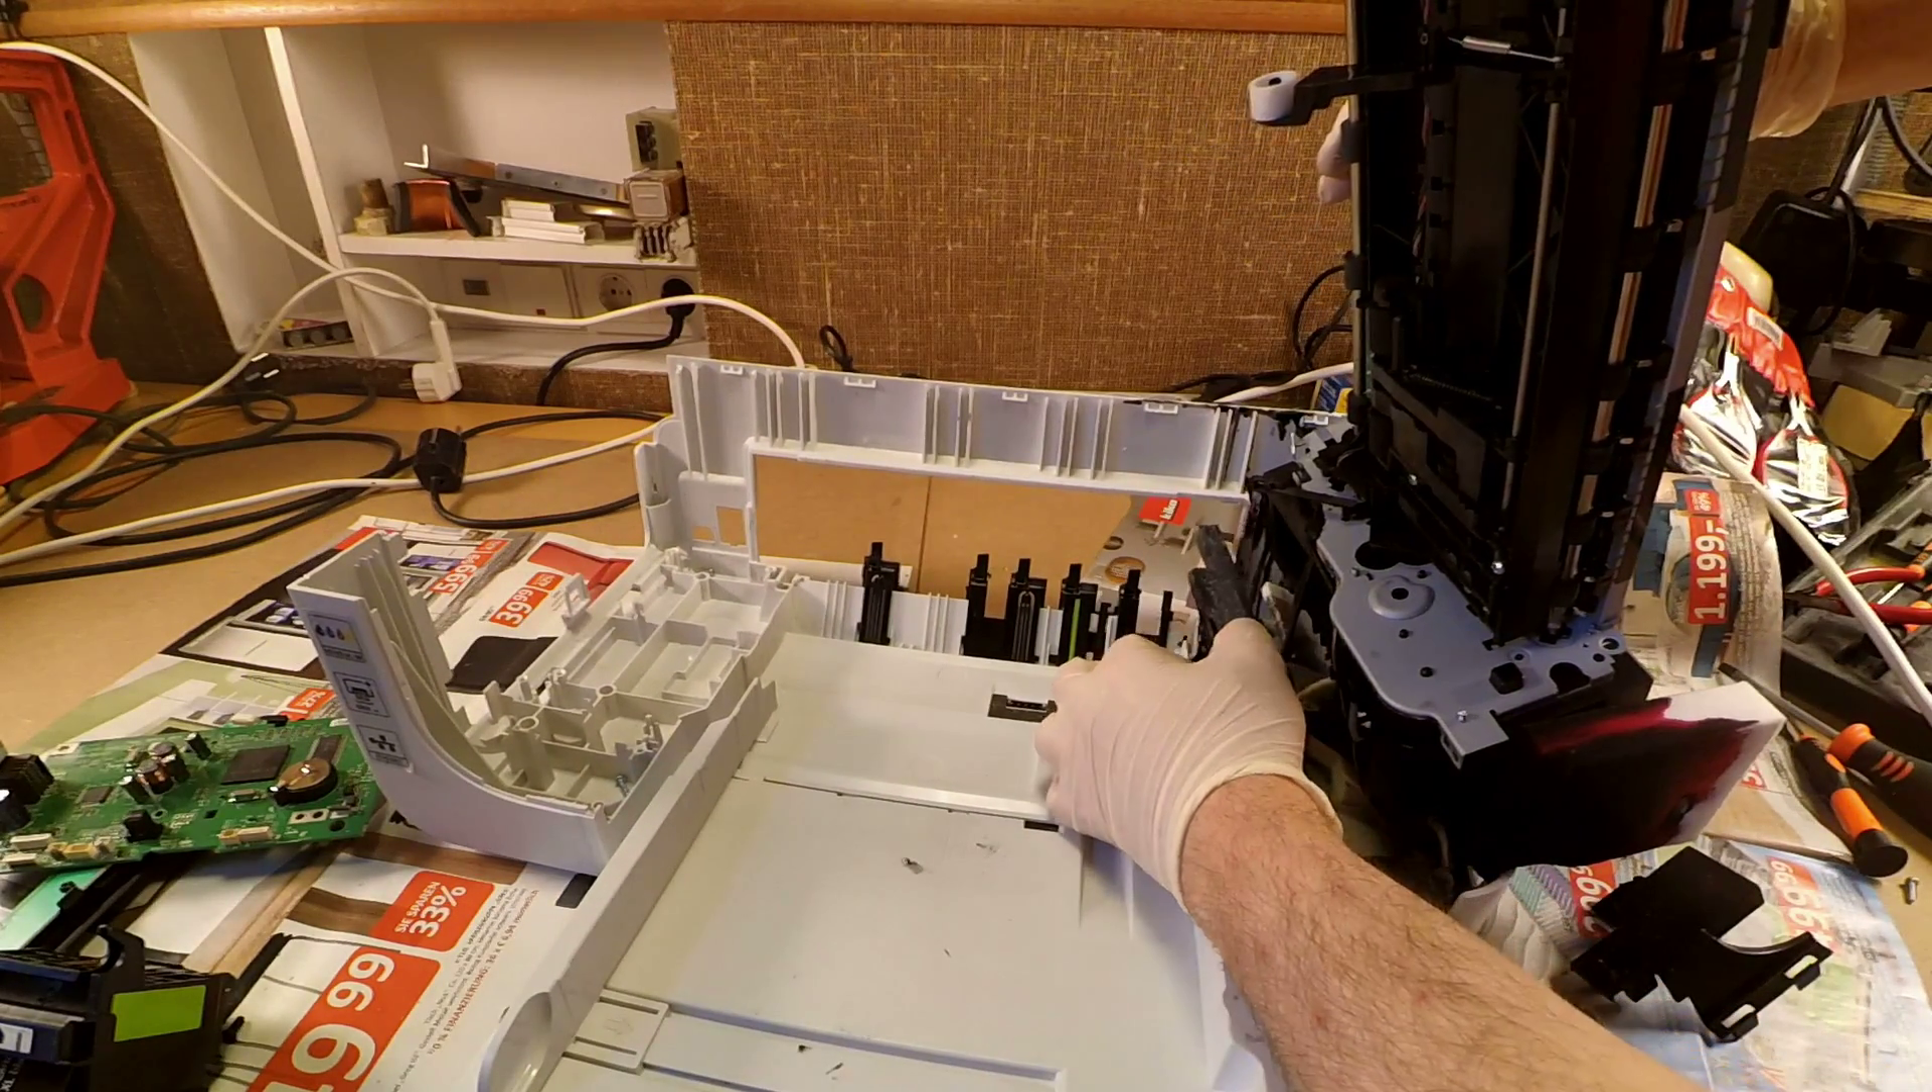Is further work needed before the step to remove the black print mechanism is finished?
Yes.